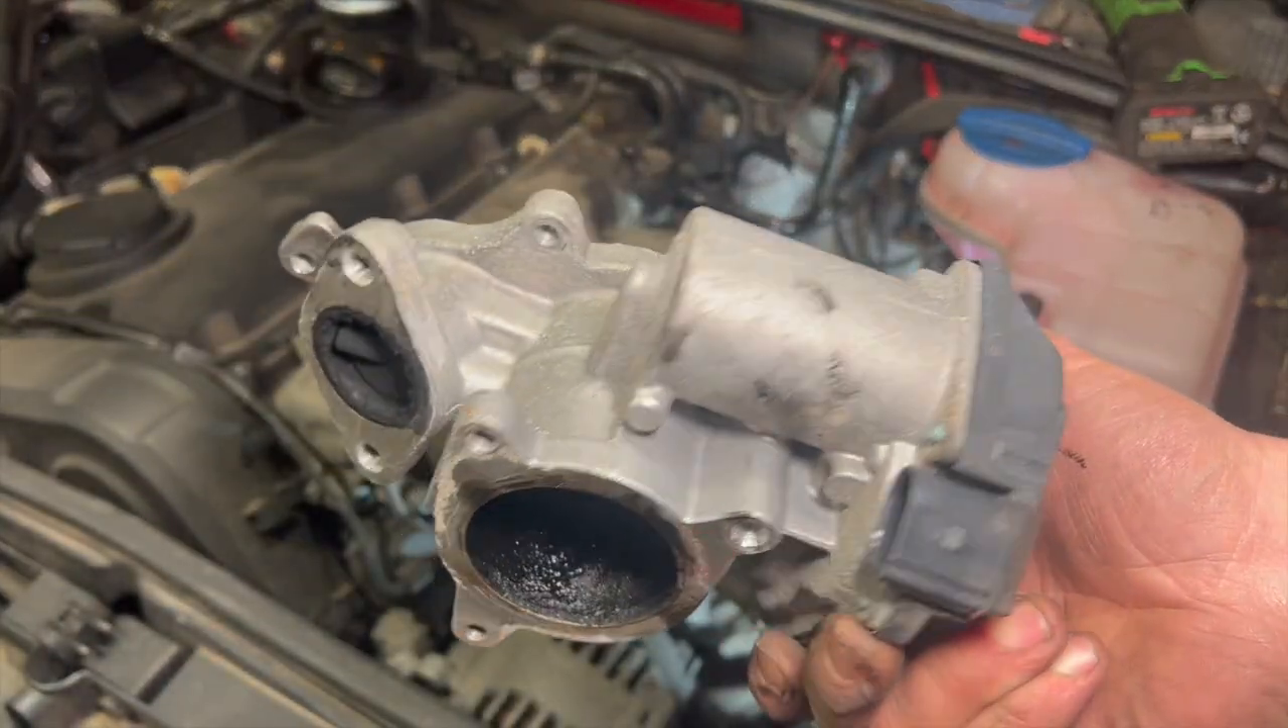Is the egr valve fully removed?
Yes.